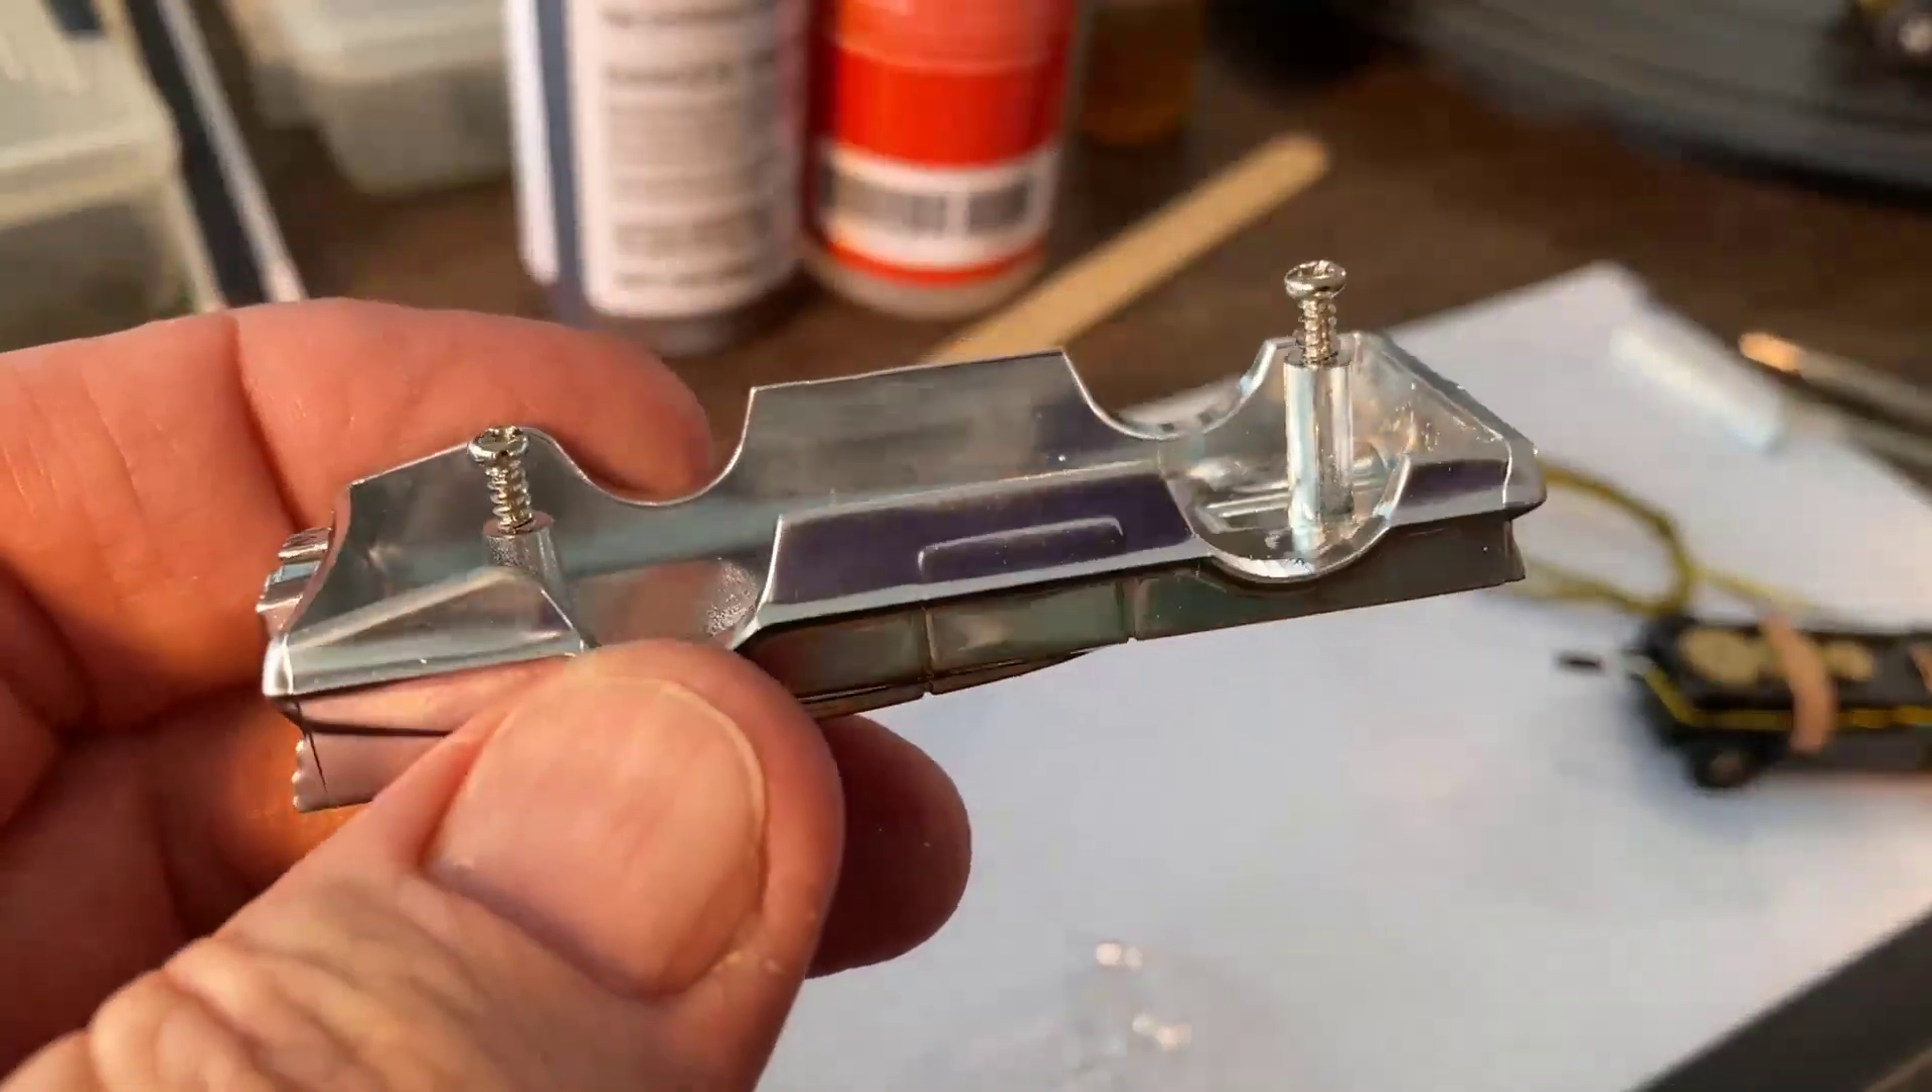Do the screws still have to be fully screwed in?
Yes.